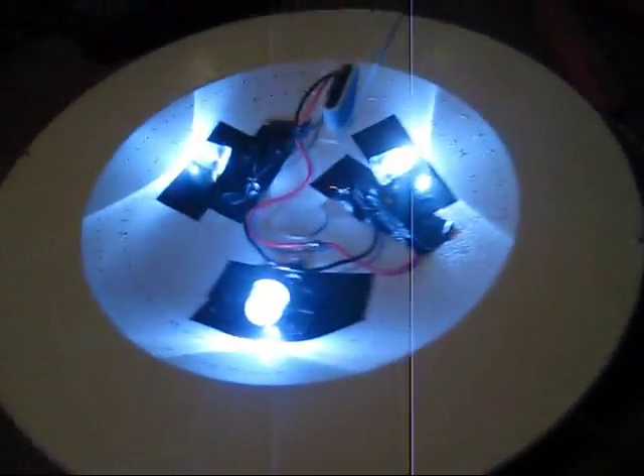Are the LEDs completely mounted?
Yes.